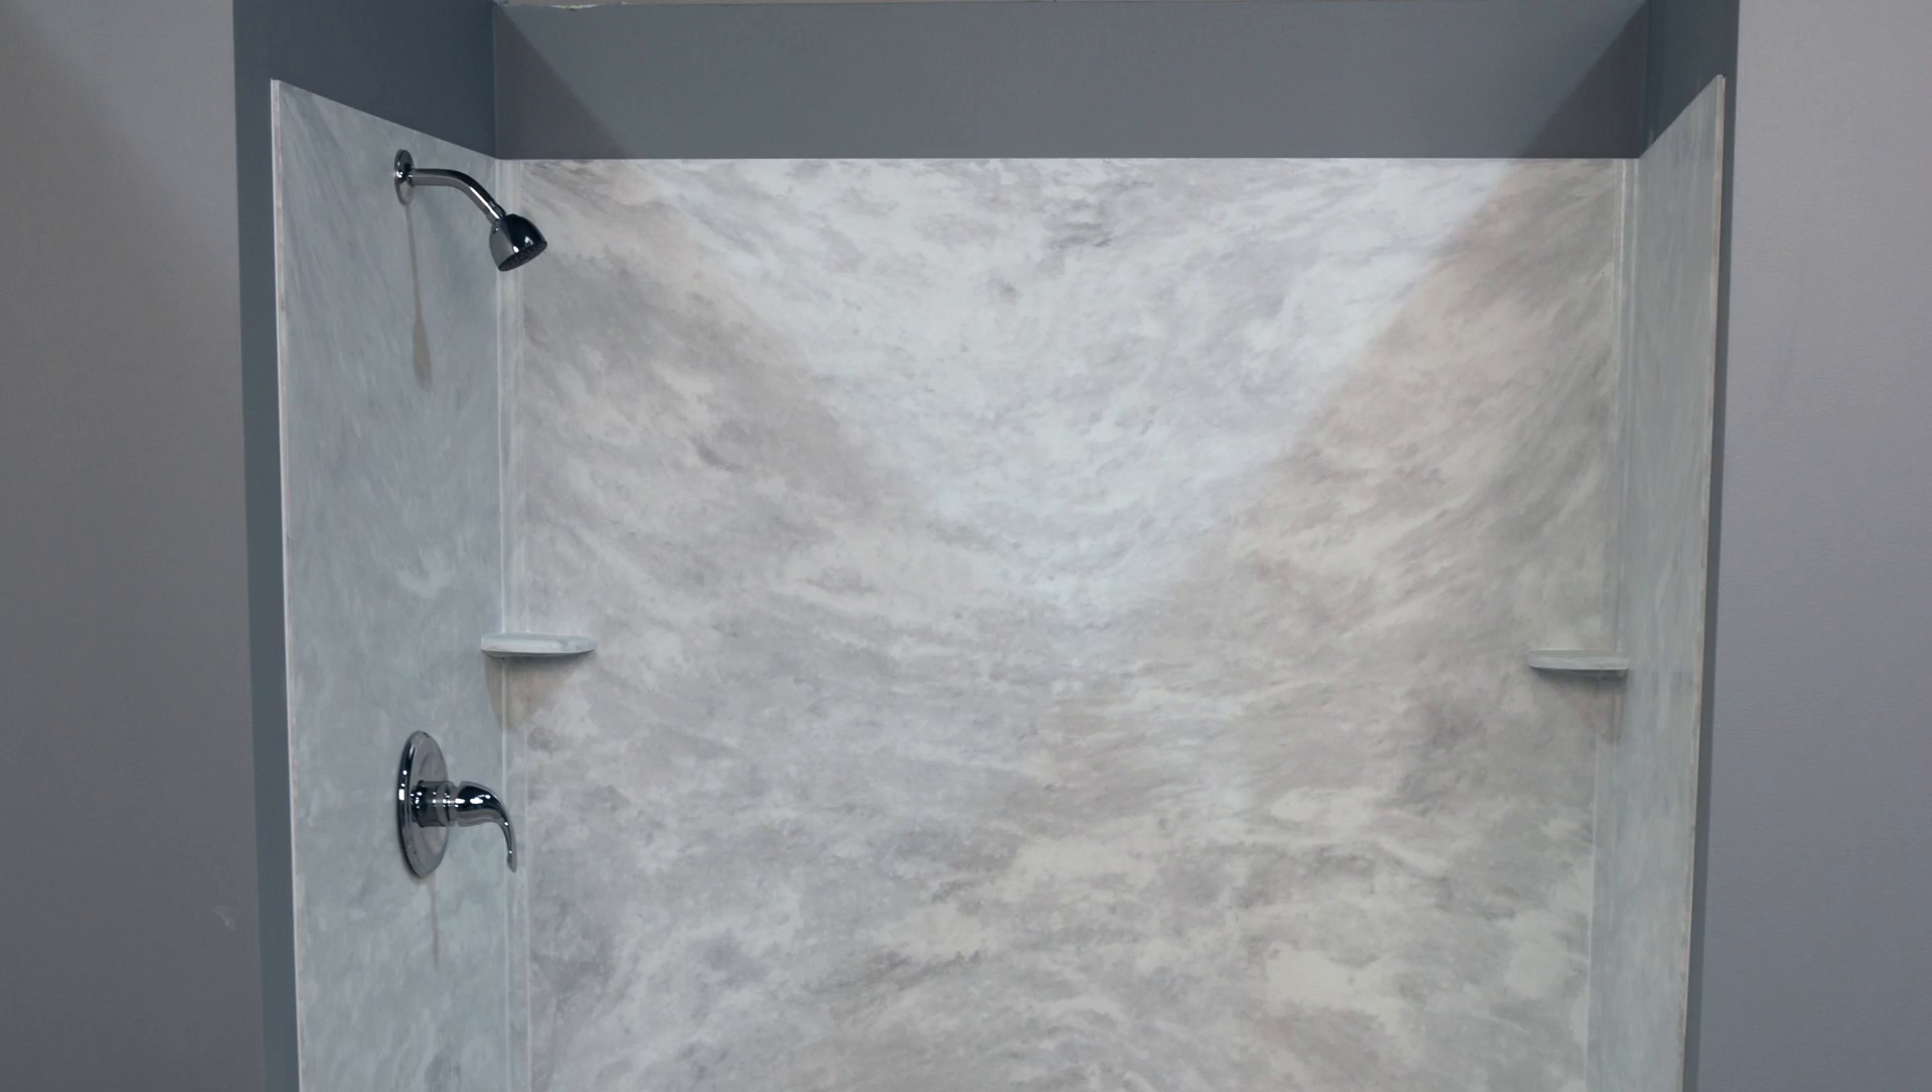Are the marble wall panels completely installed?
Yes.